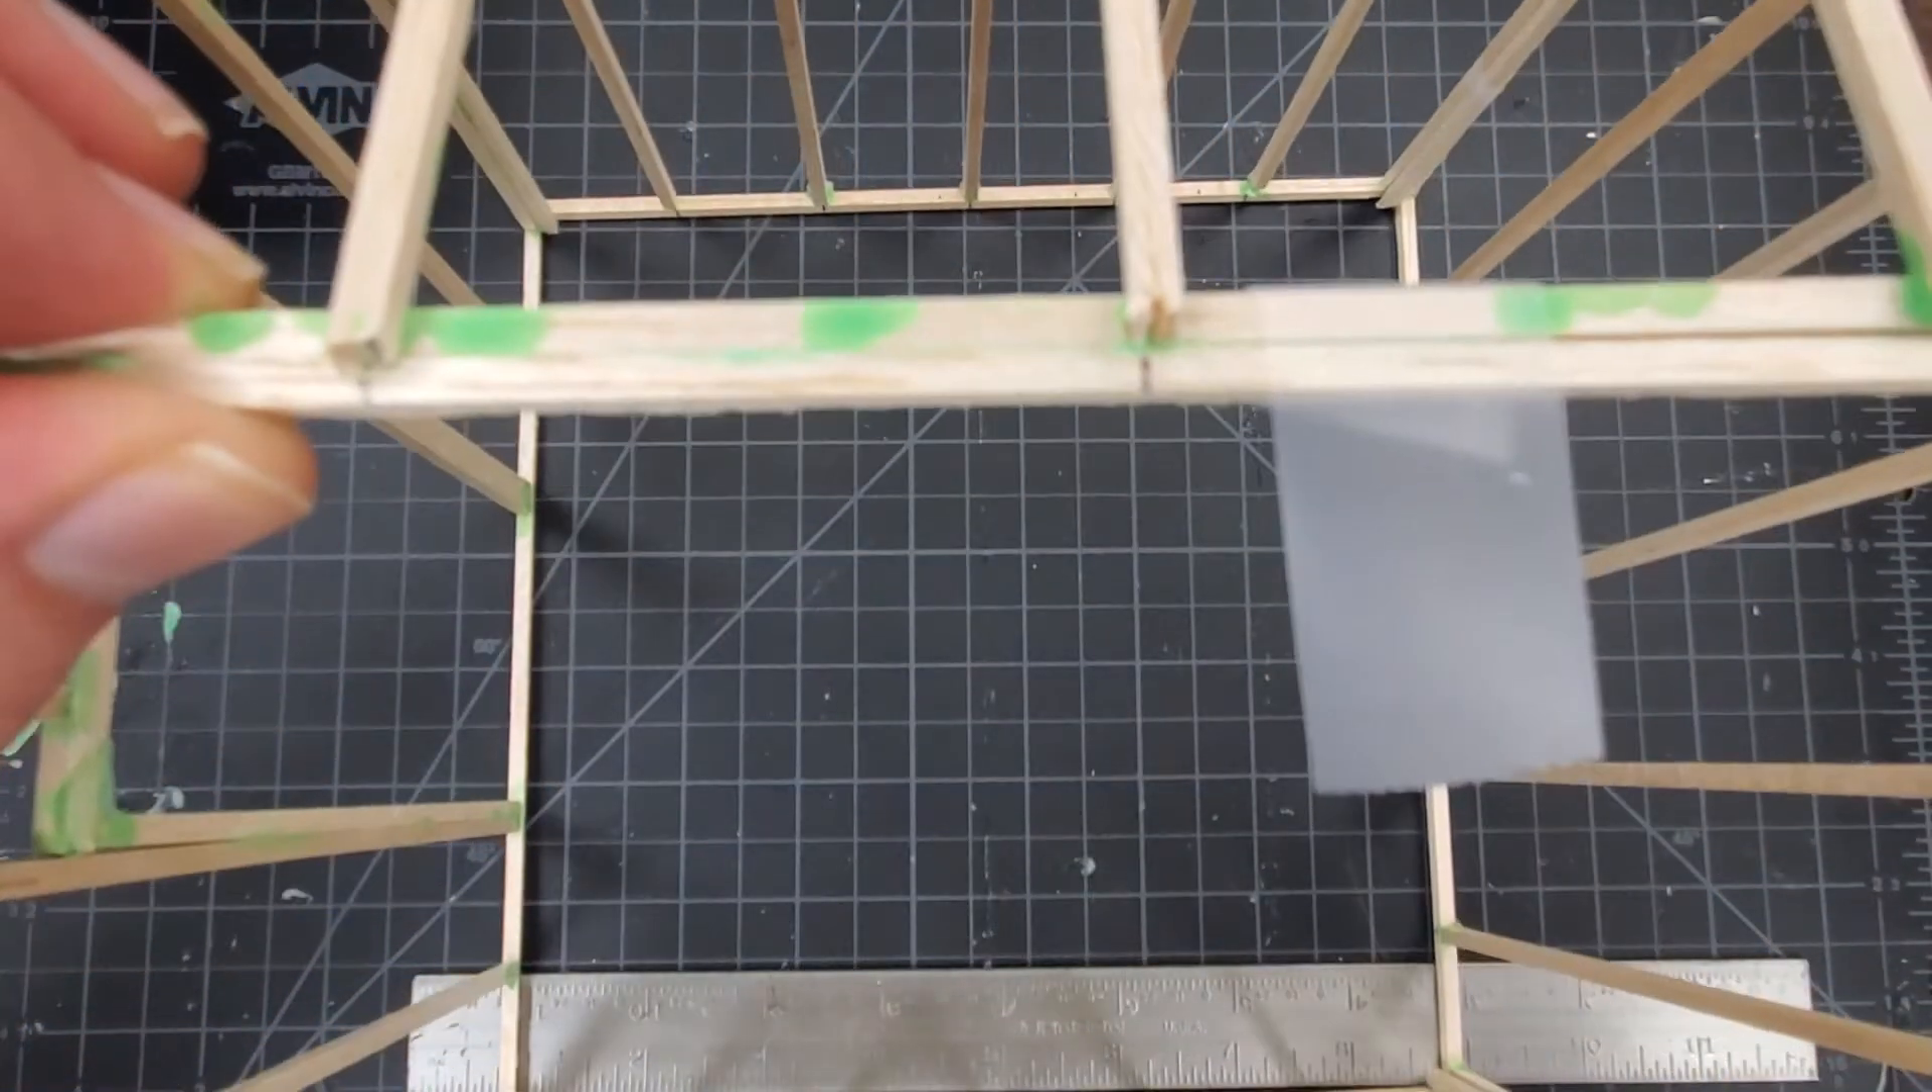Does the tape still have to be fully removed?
Yes.